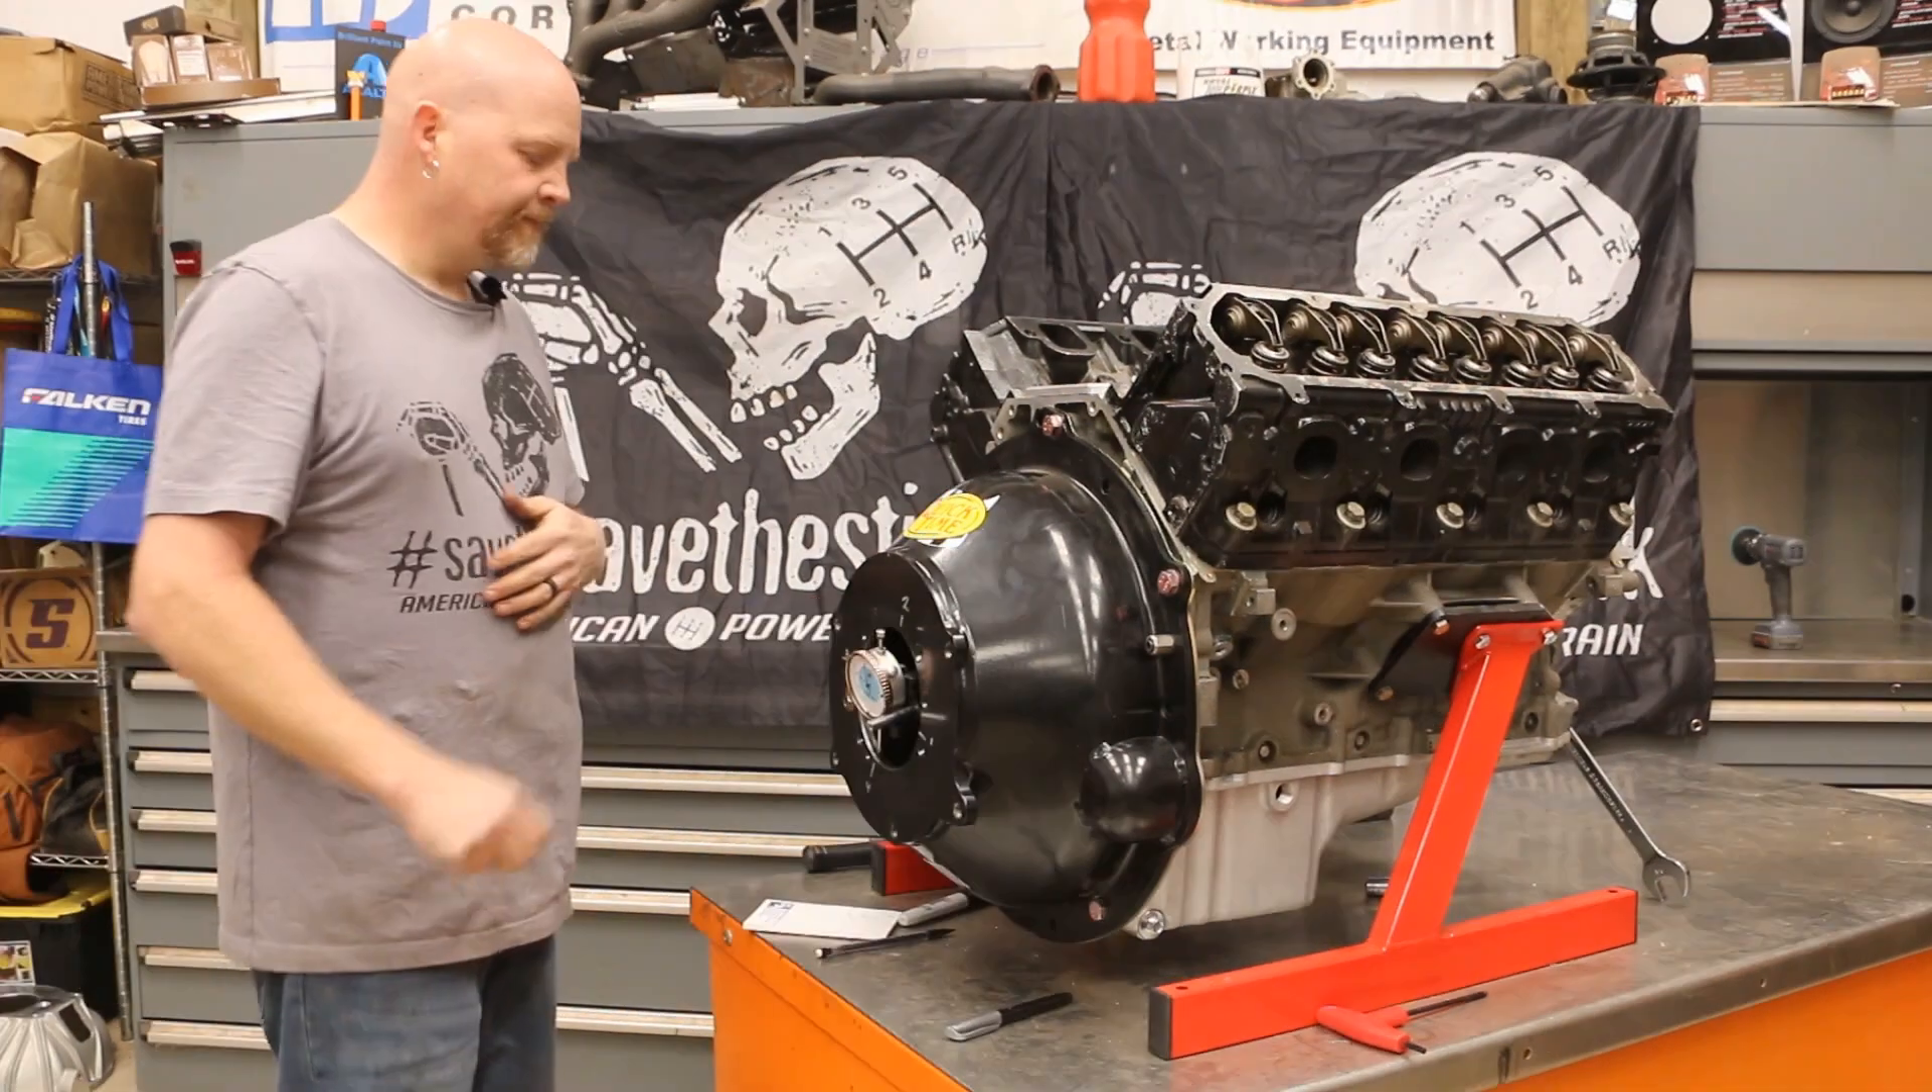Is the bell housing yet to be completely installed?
No.